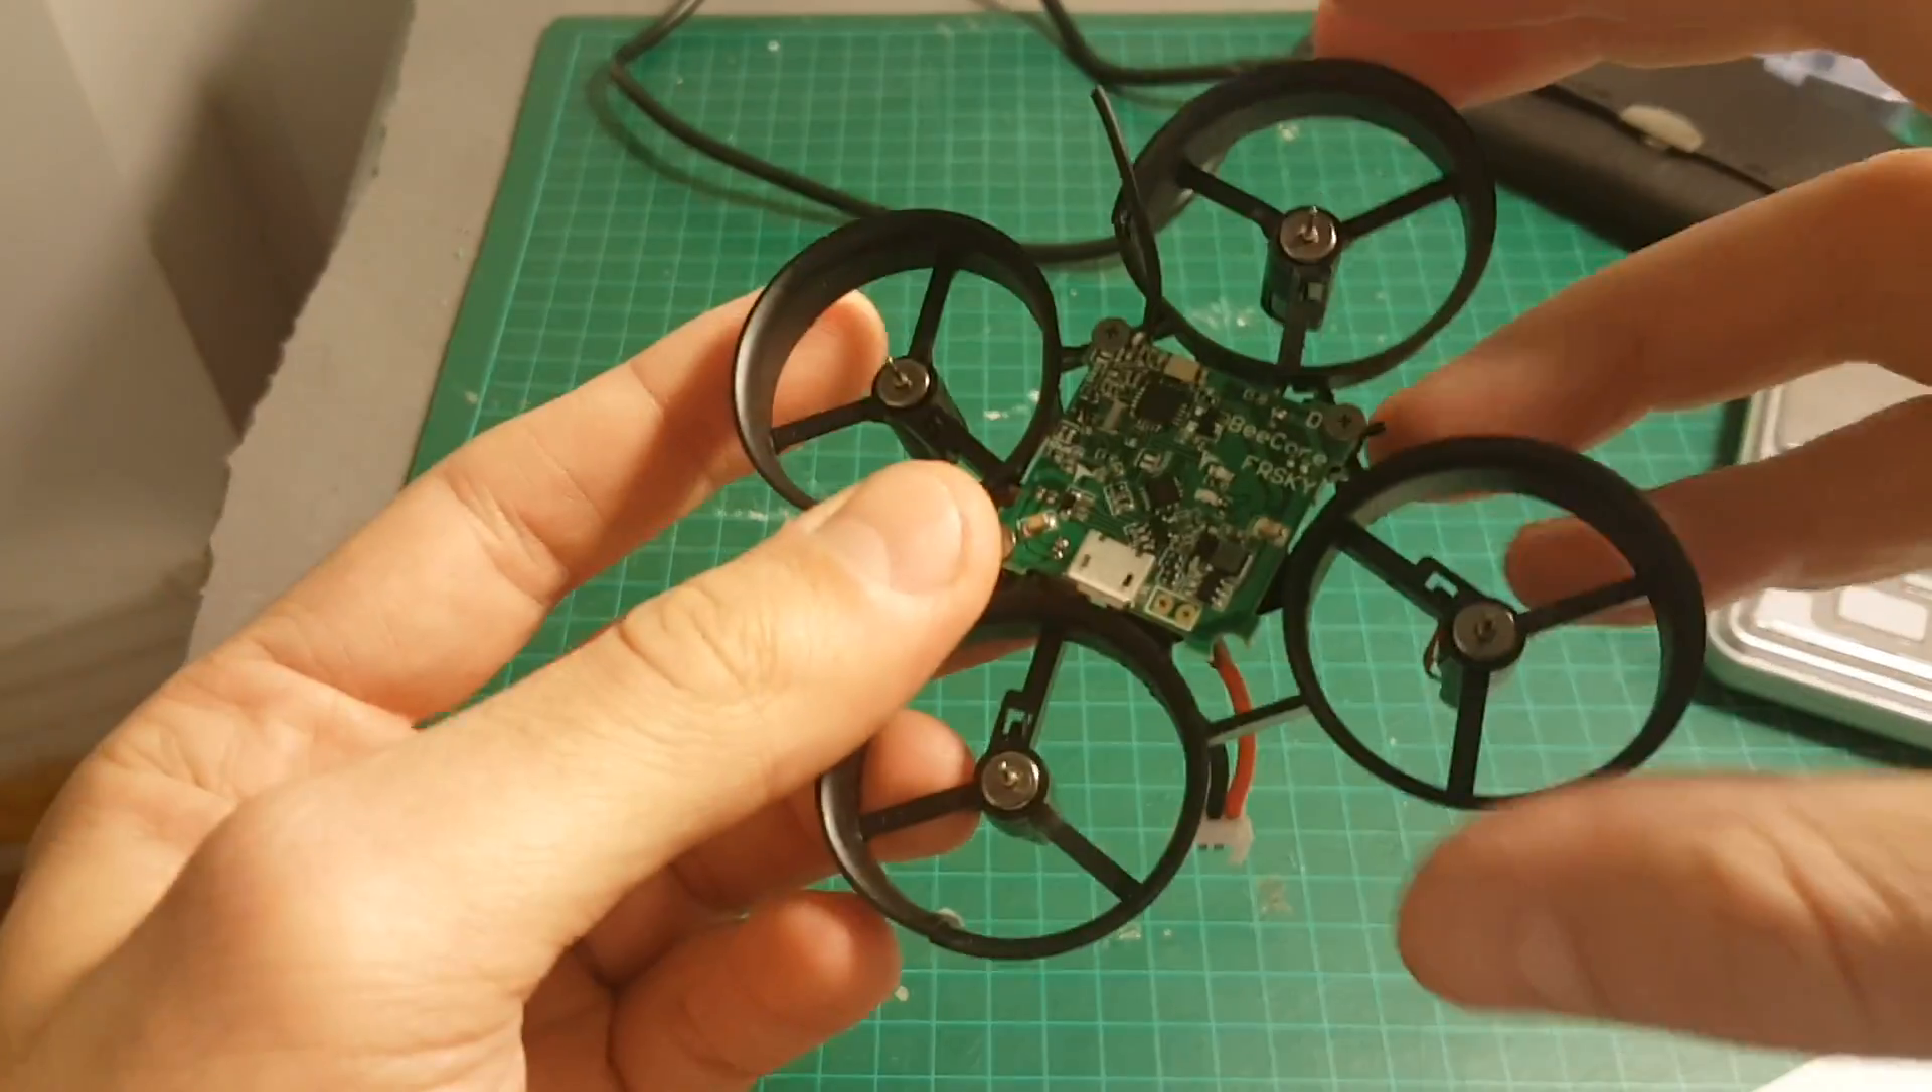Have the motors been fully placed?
Yes.